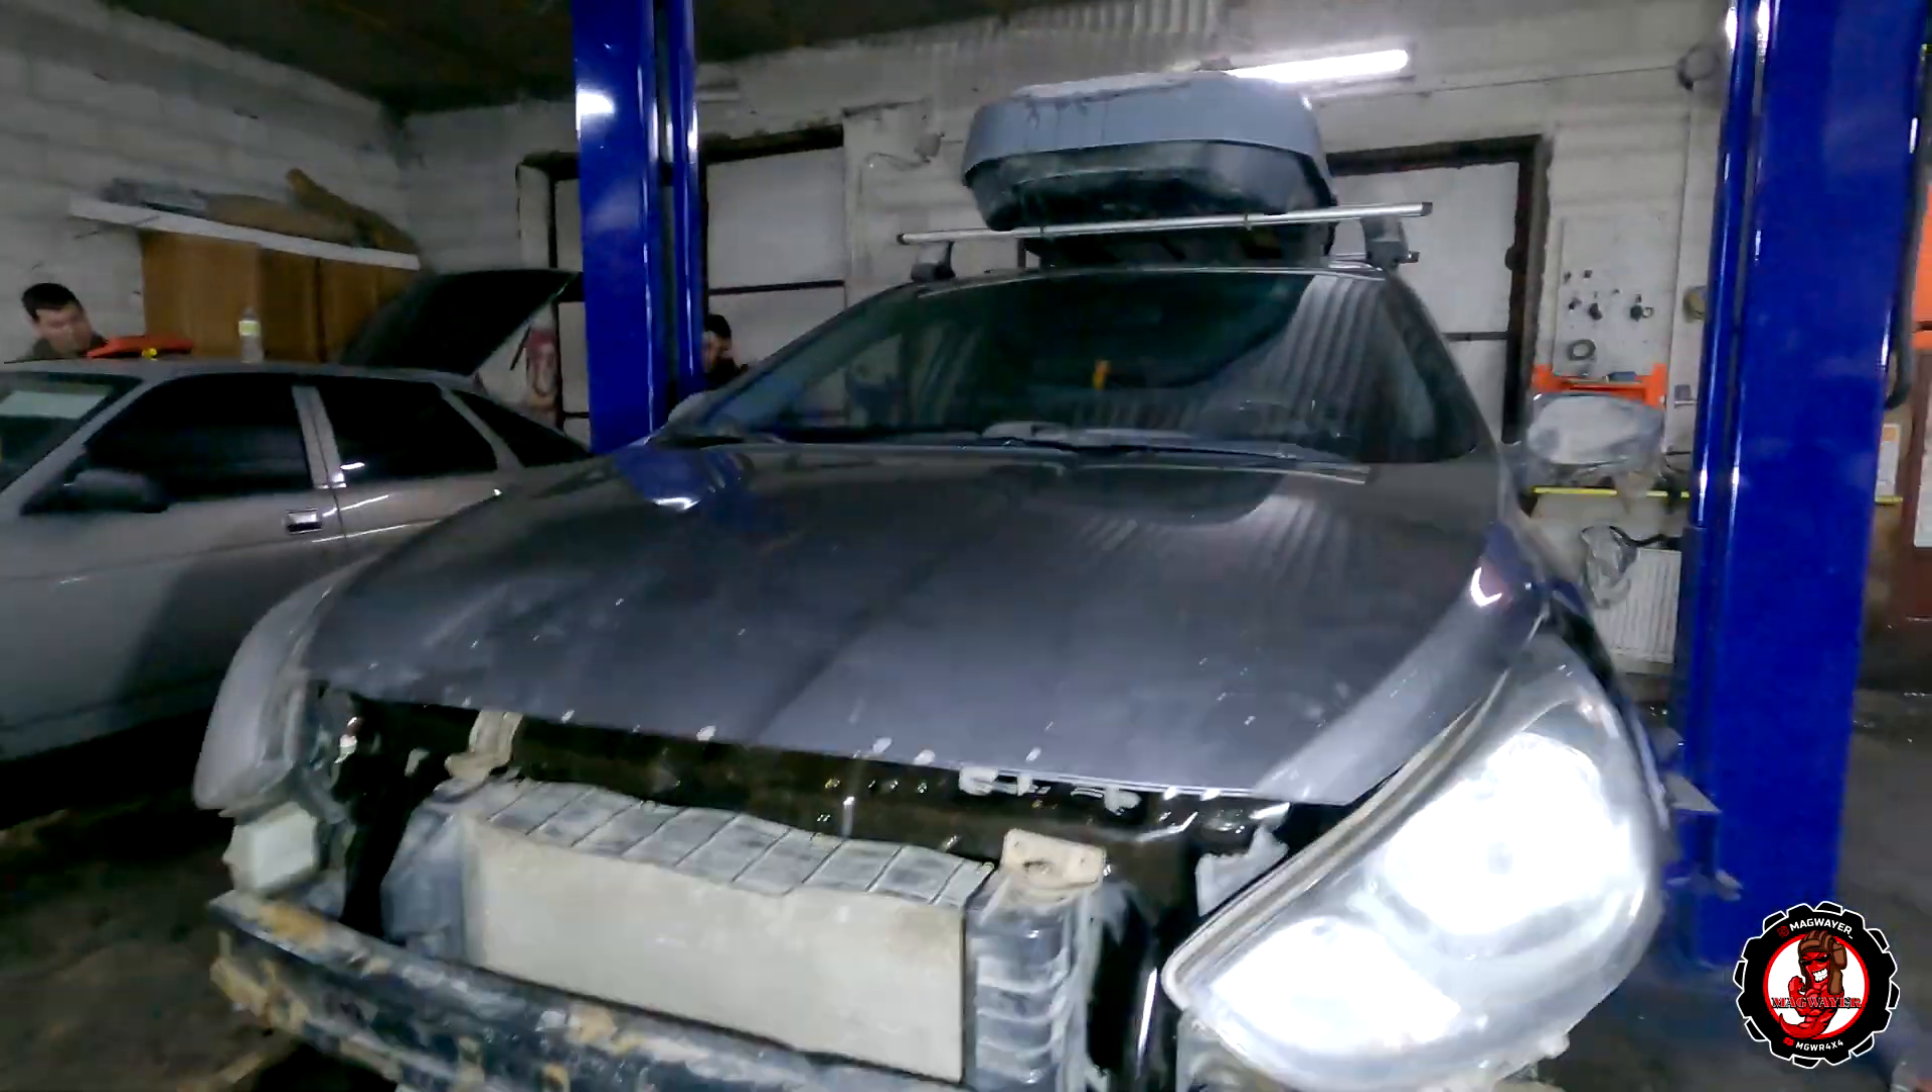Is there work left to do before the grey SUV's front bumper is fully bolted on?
Yes.